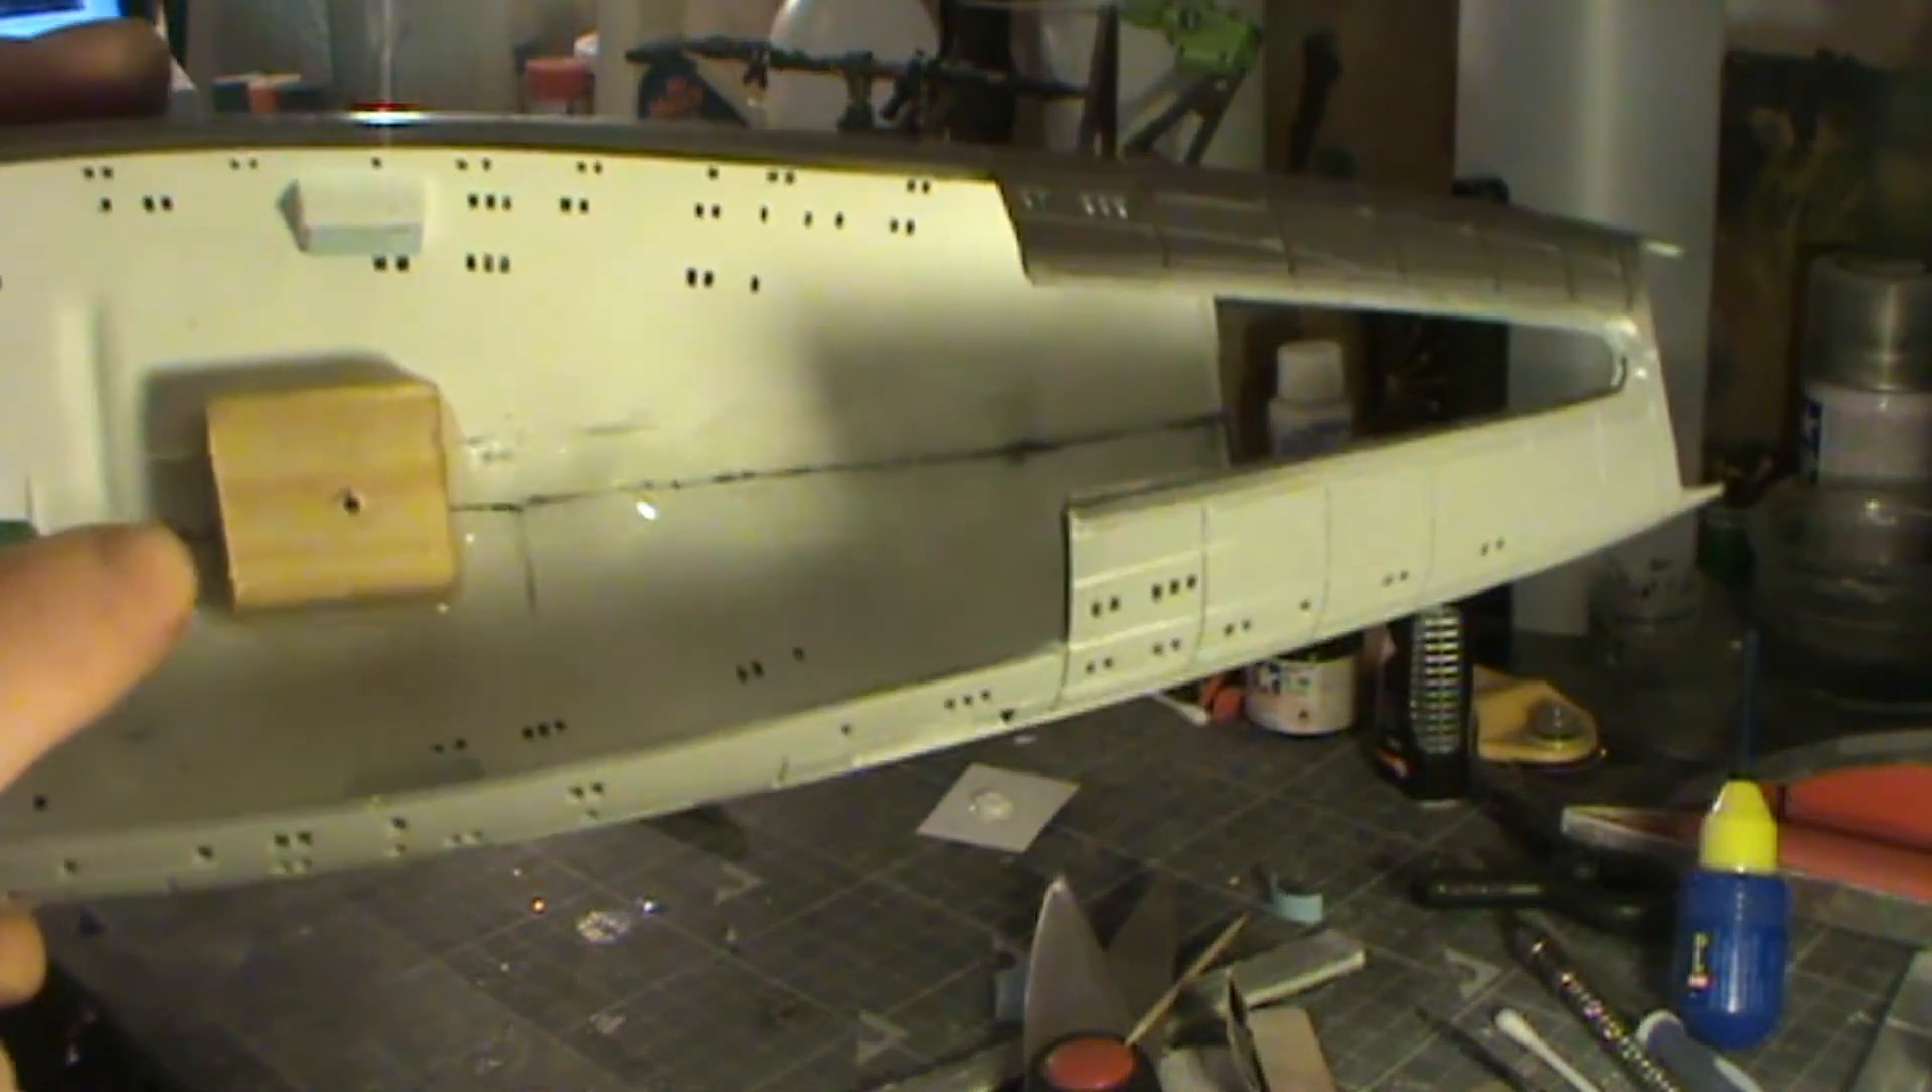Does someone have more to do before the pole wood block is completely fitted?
No.